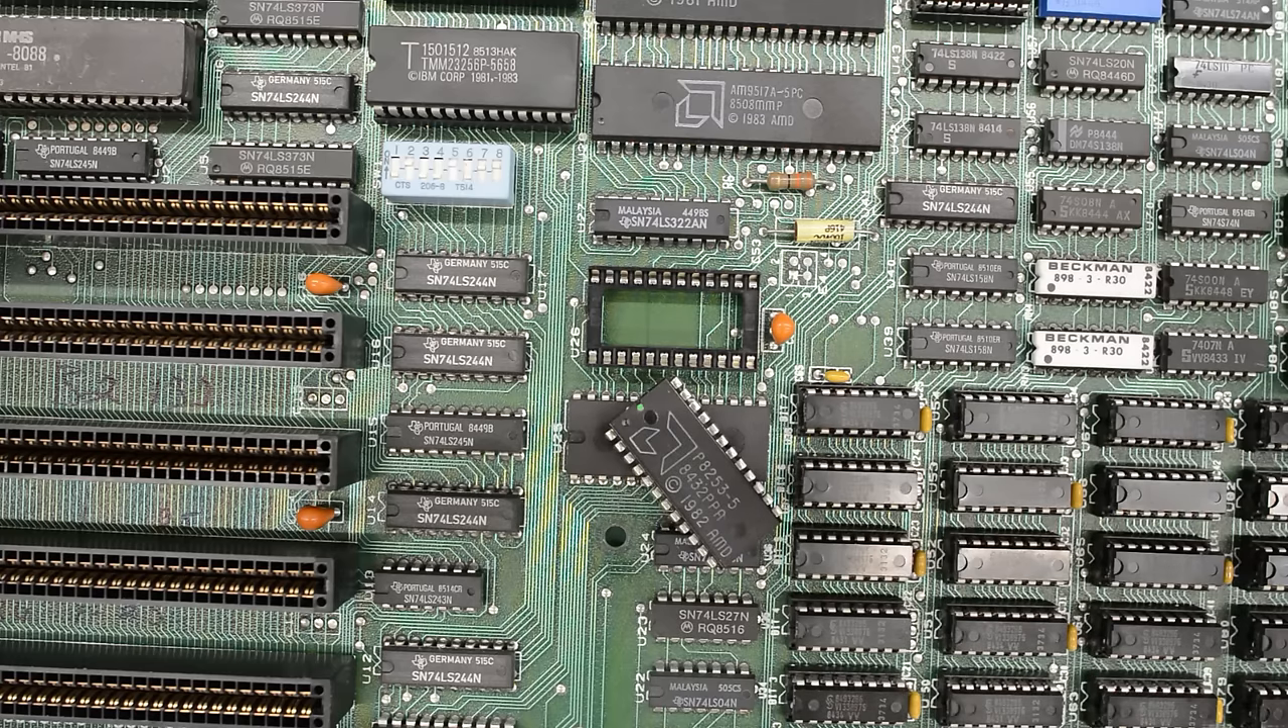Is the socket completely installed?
Yes.